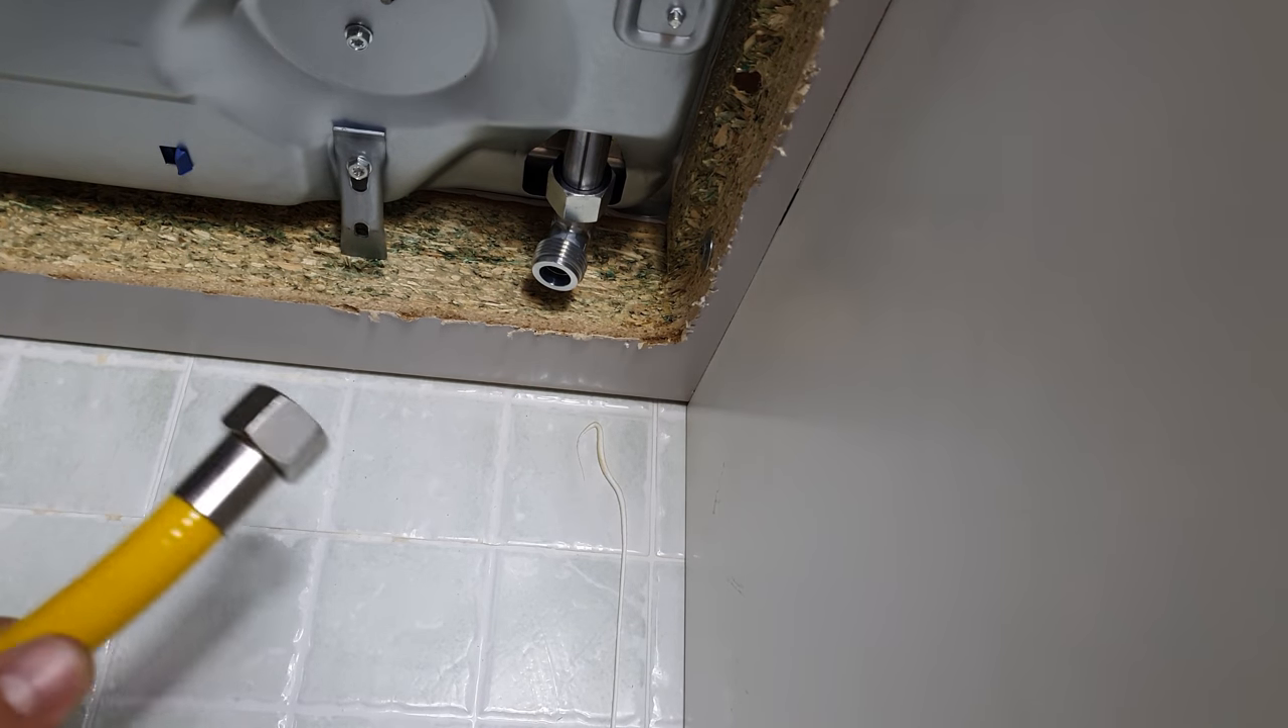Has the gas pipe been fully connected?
No.